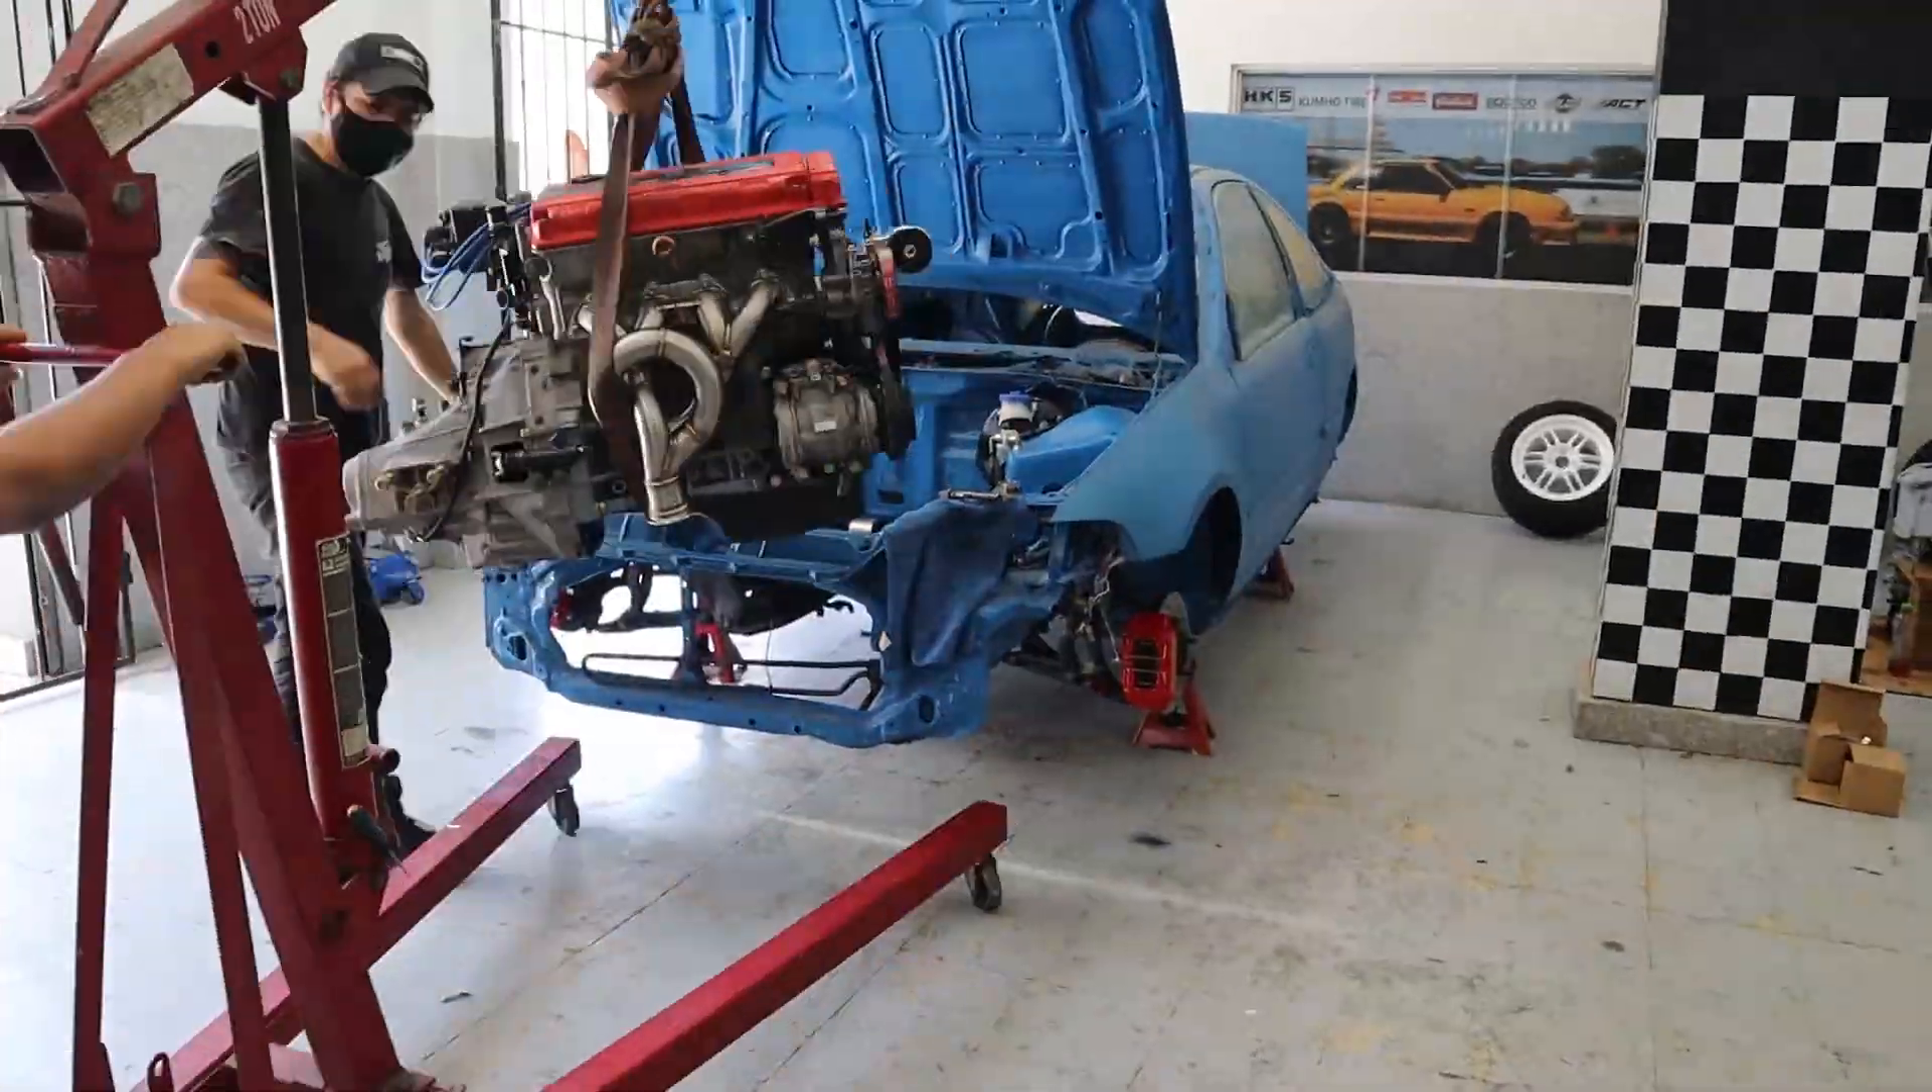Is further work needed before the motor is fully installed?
Yes.